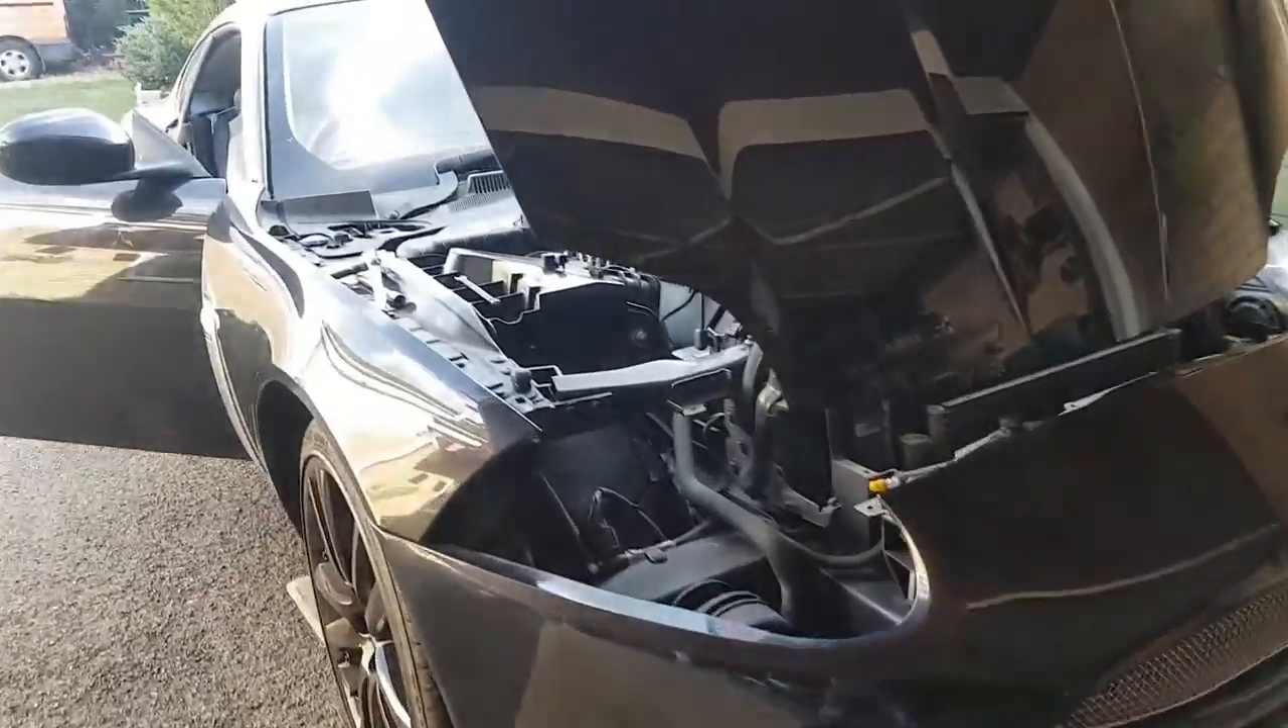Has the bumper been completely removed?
No.